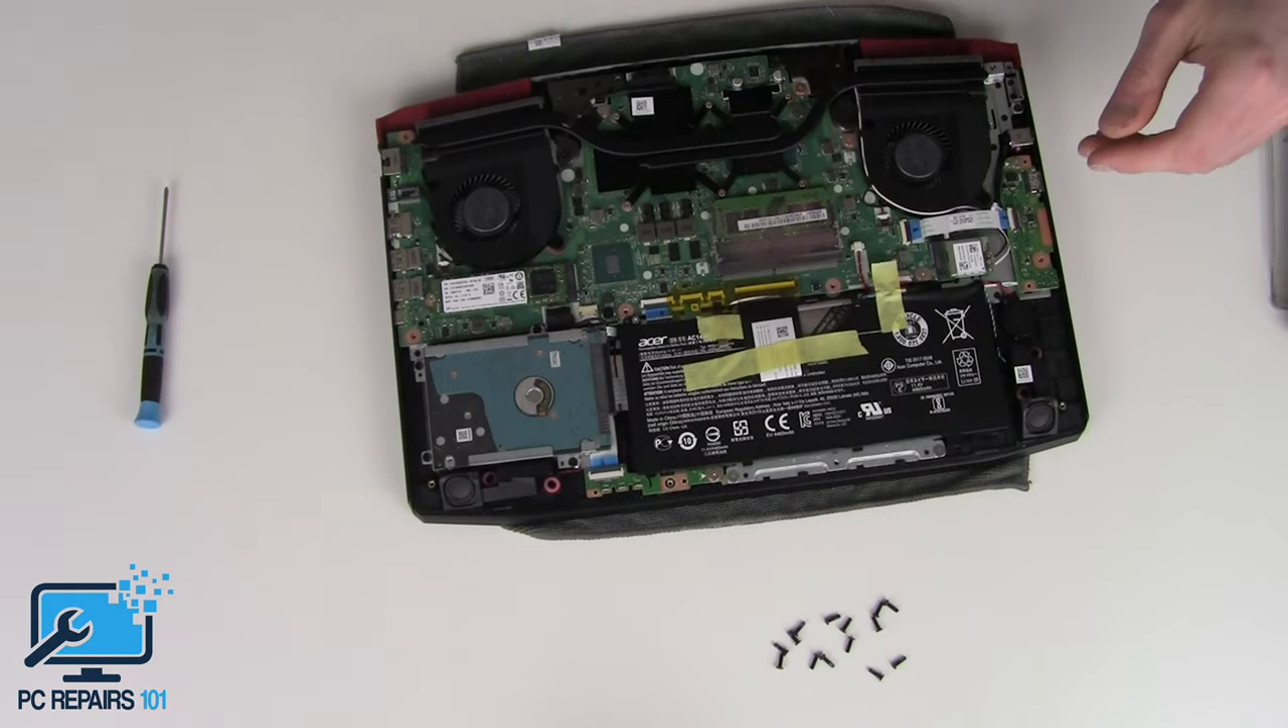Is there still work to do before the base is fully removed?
No.